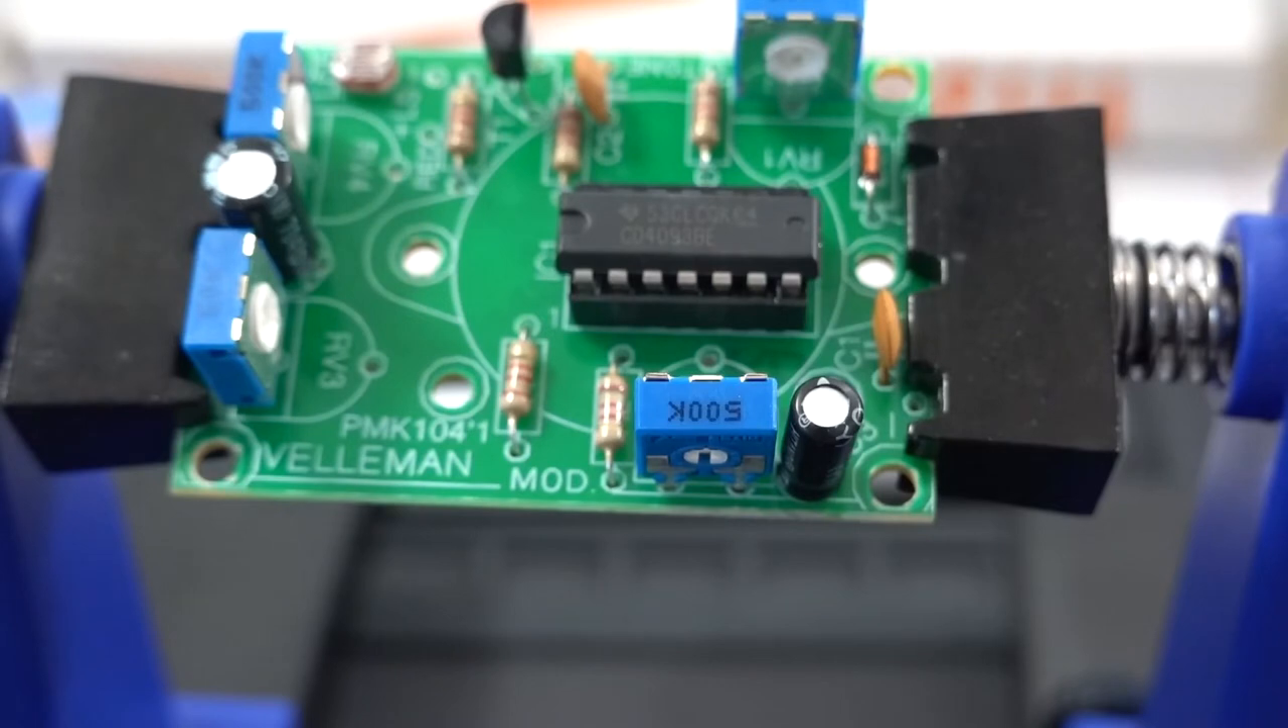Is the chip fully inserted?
Yes.